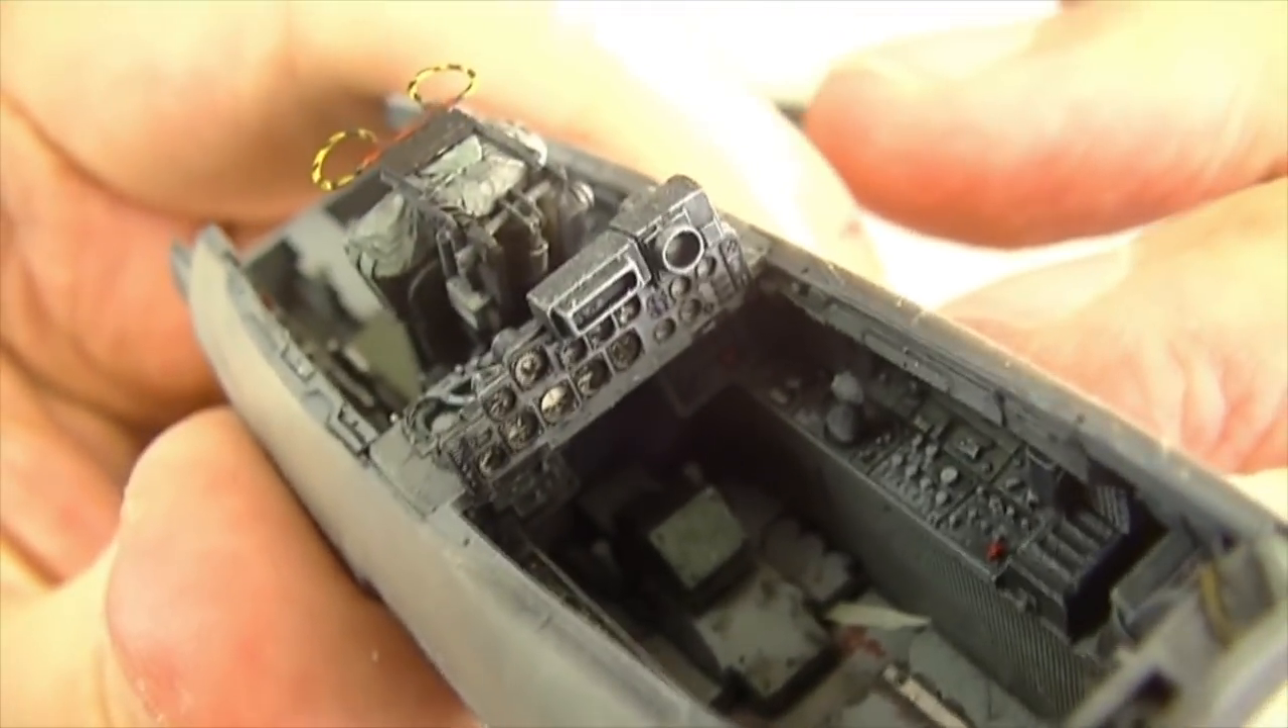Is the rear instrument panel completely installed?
Yes.